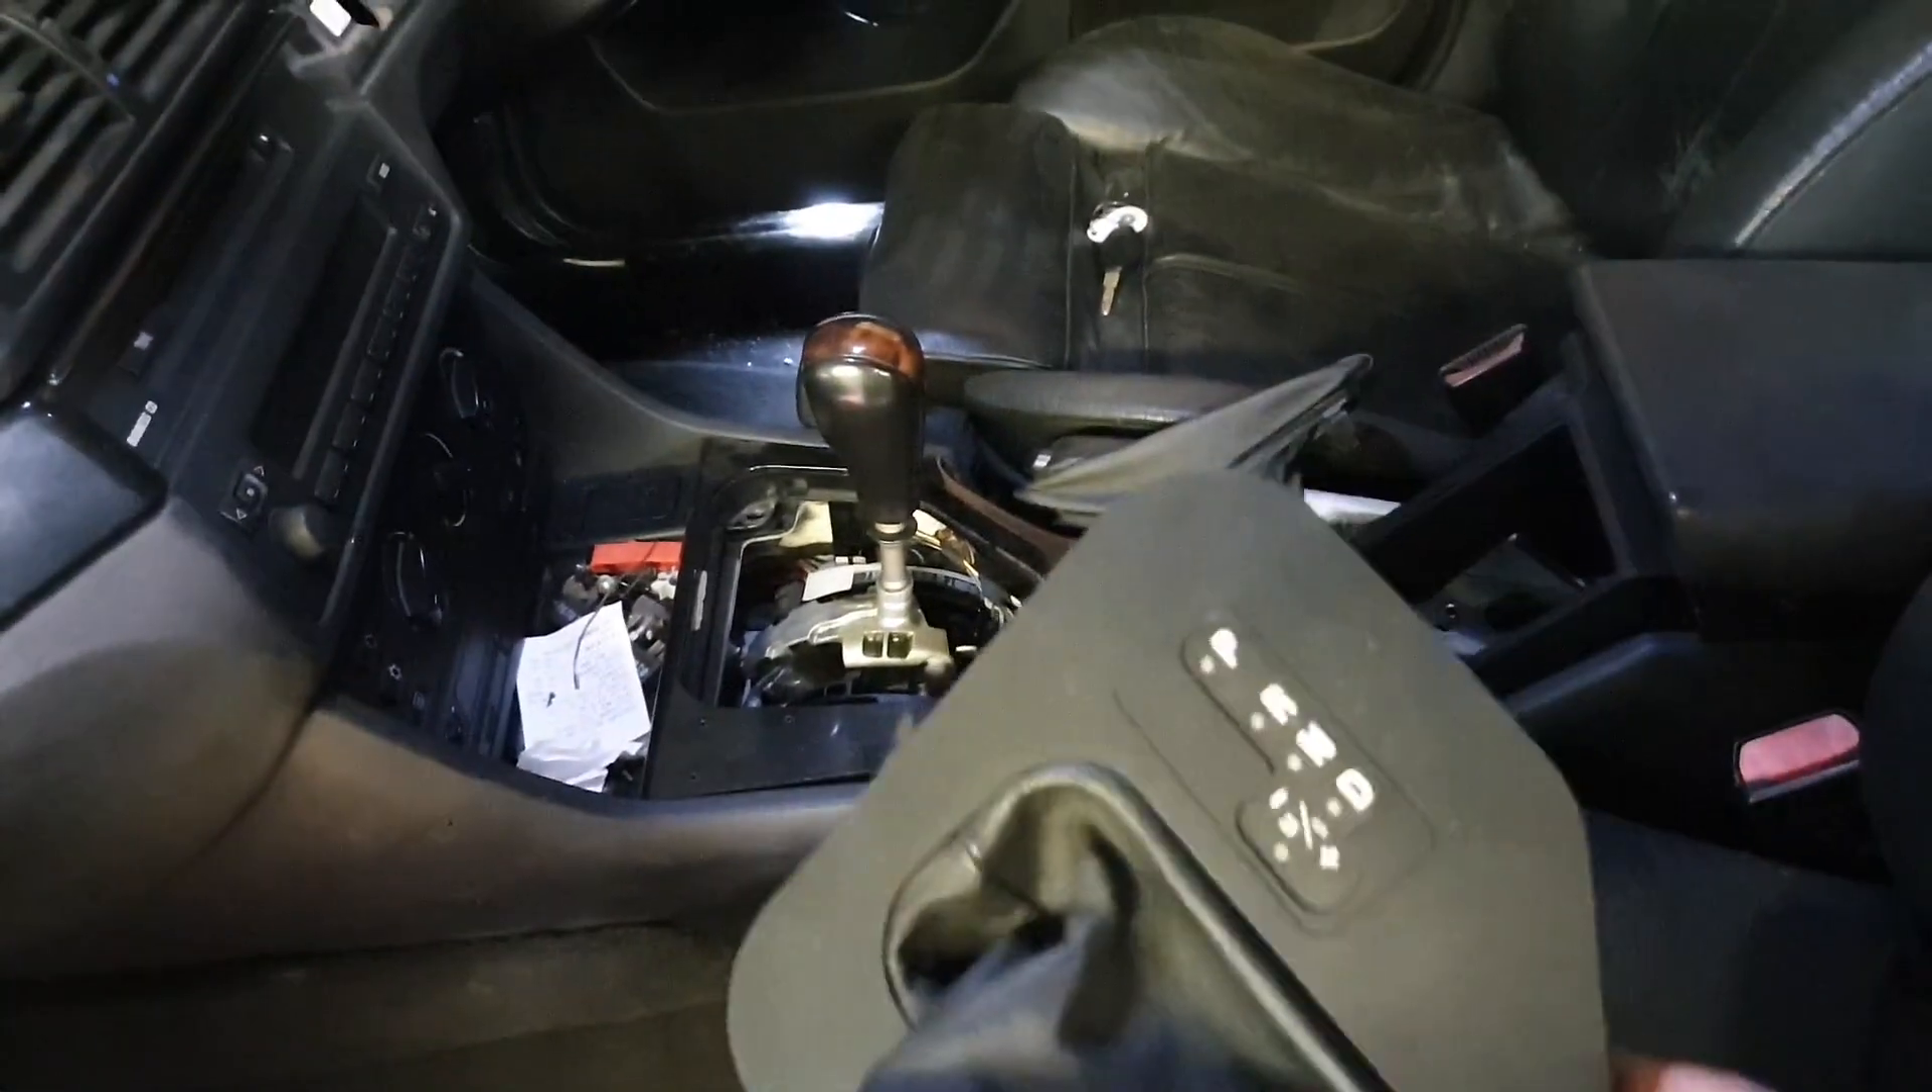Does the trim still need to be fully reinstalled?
Yes.